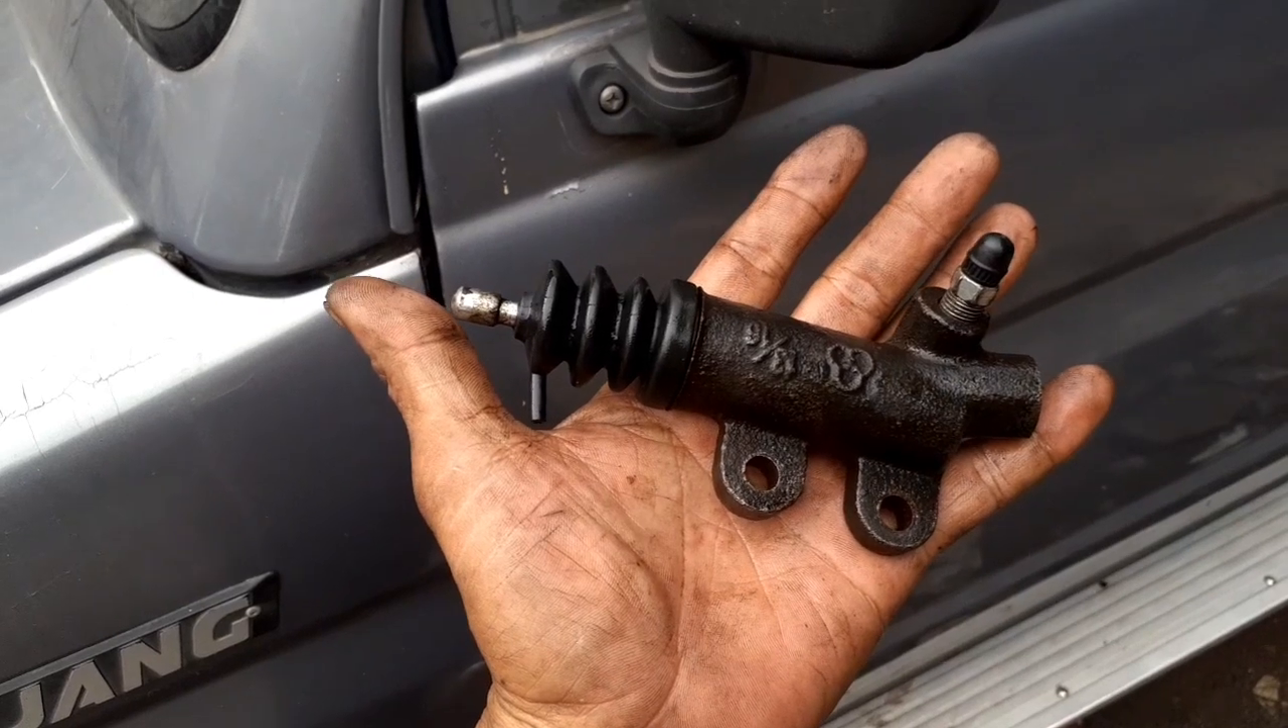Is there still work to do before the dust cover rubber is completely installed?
No.